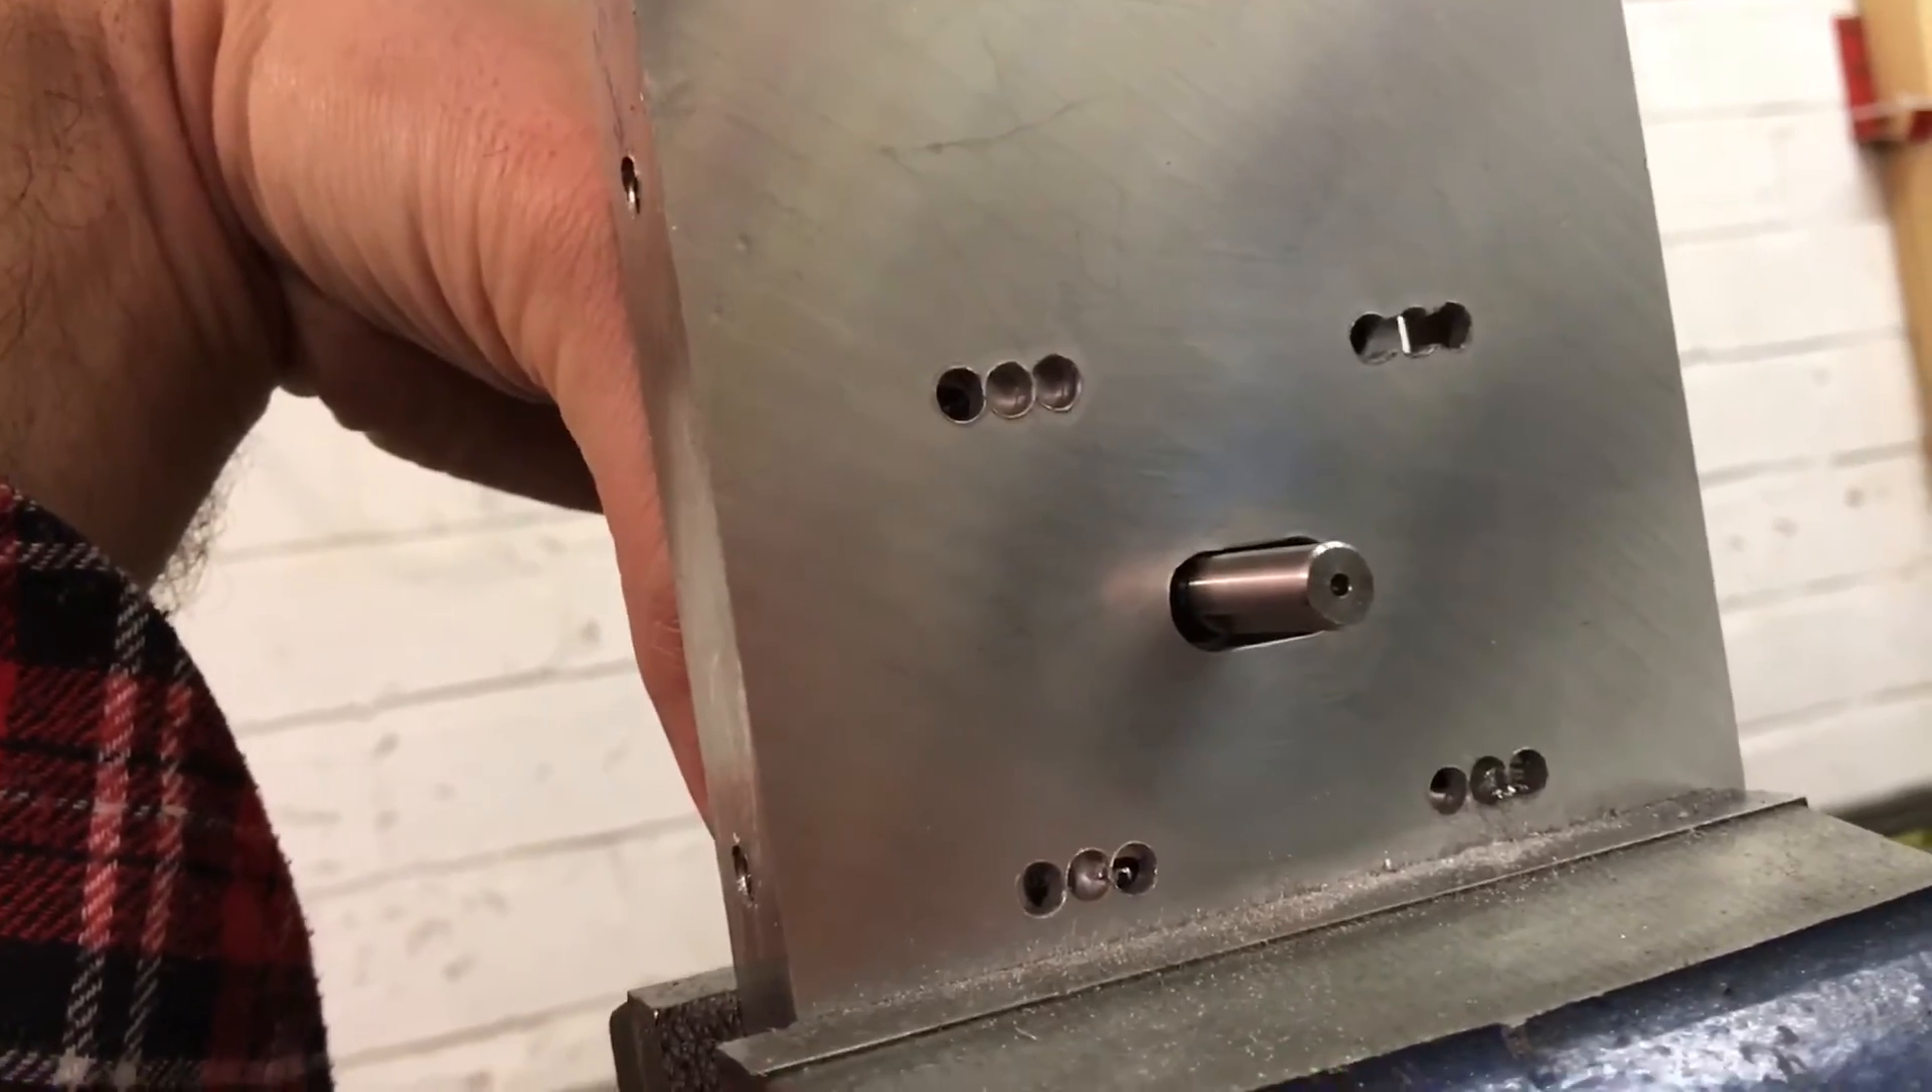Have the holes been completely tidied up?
No.